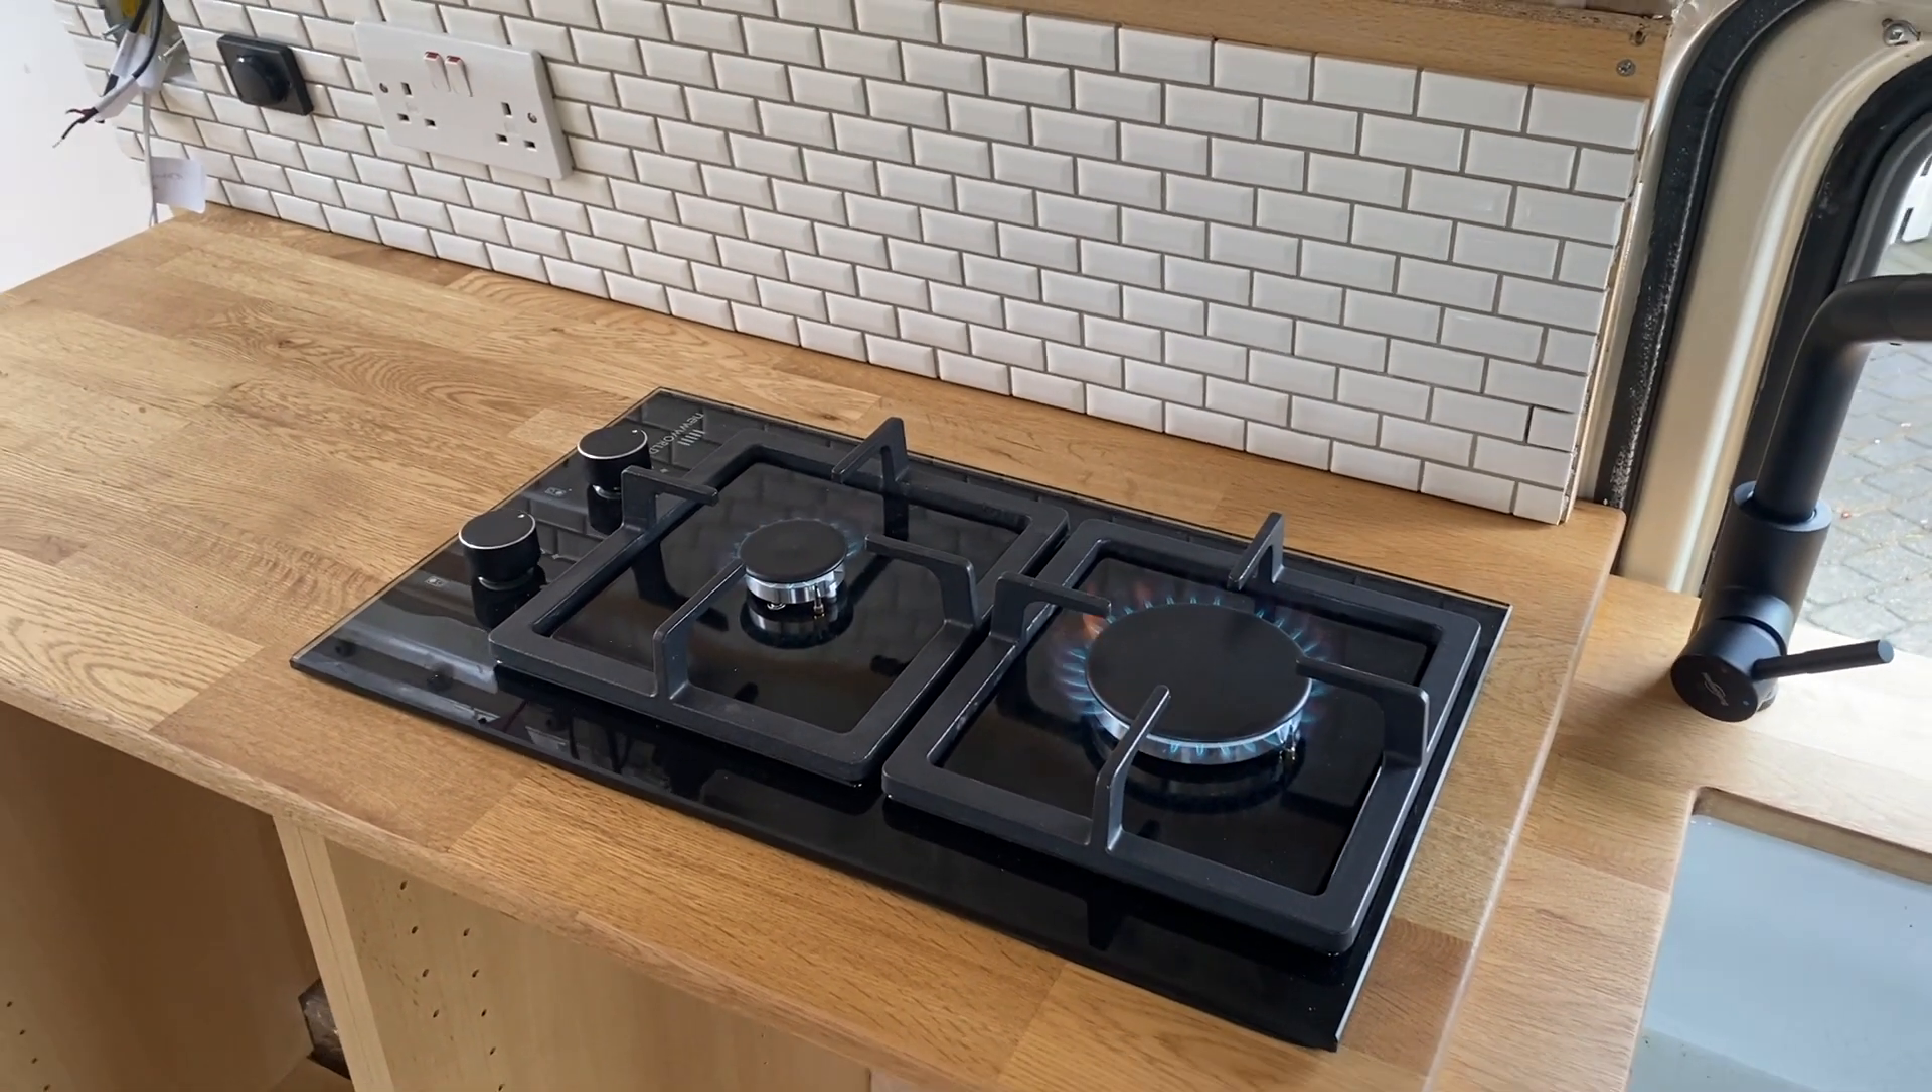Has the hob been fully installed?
Yes.